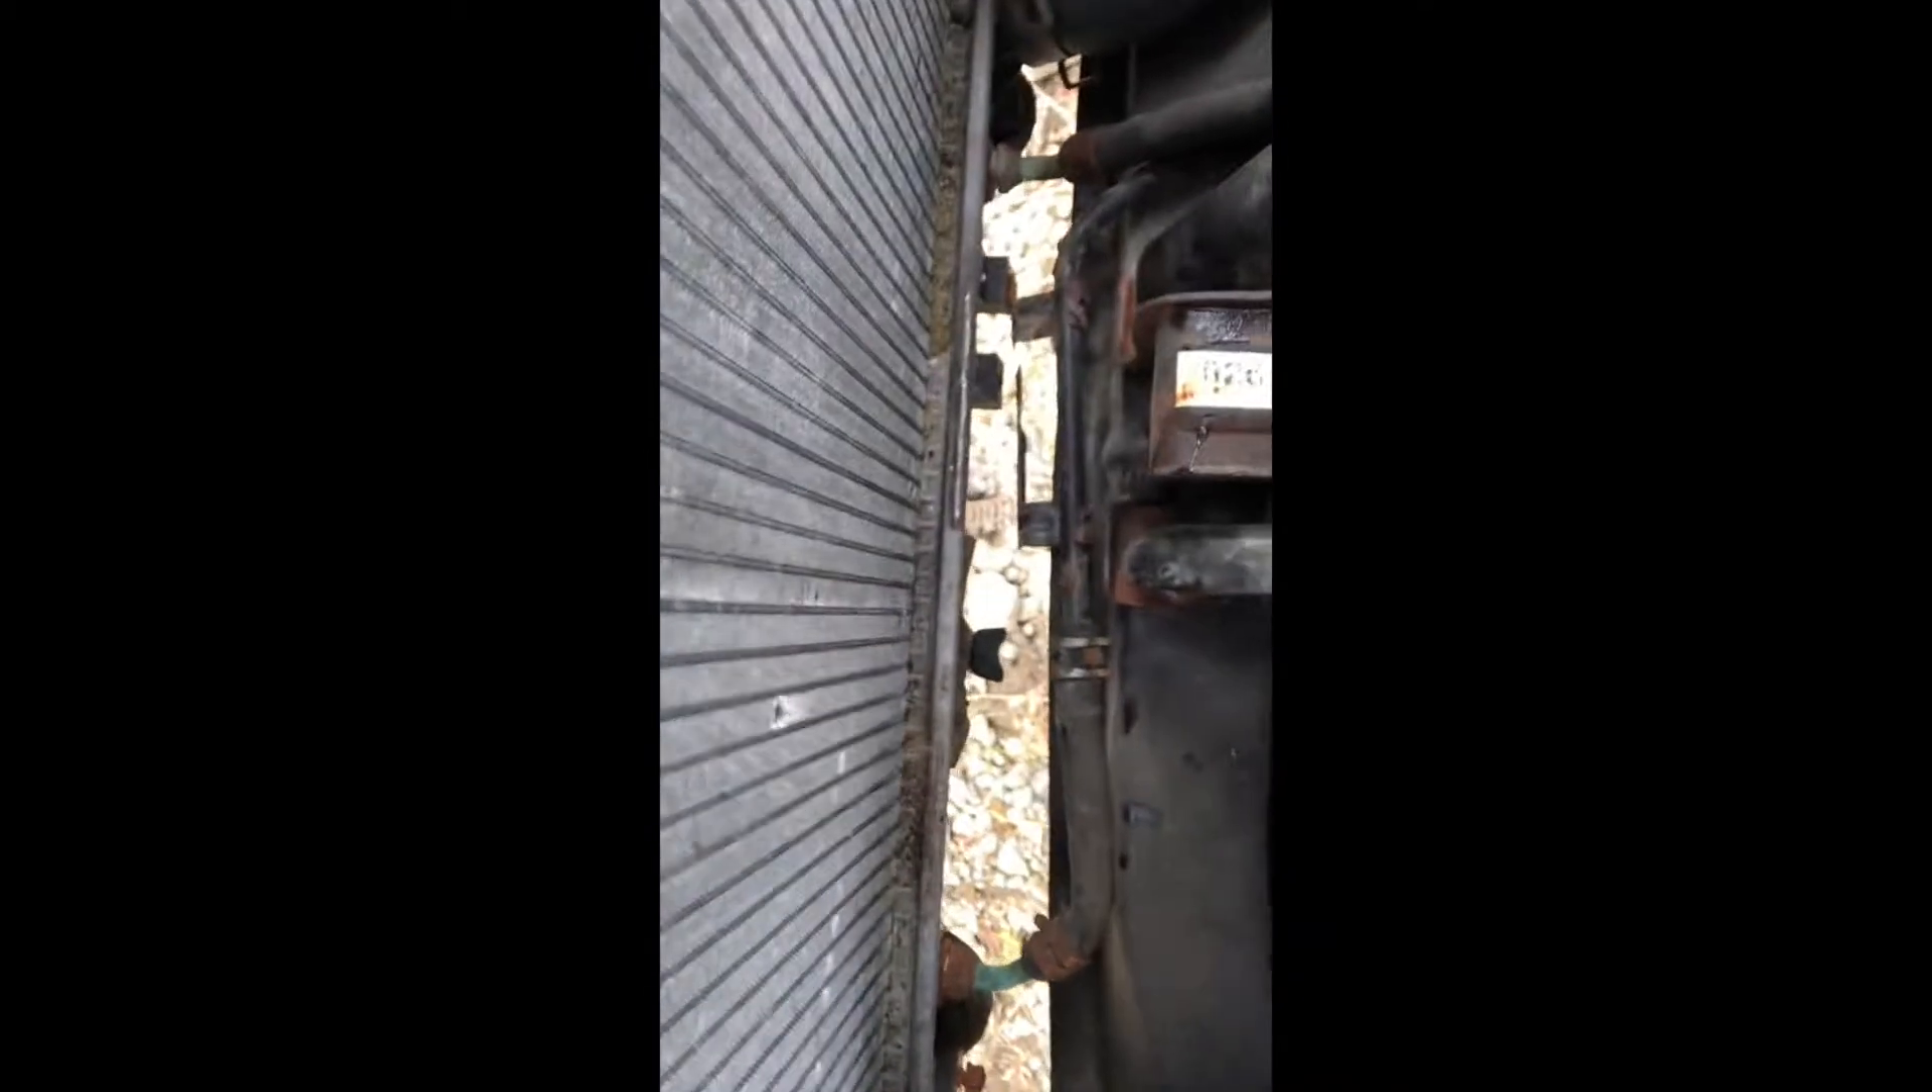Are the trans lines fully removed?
No.